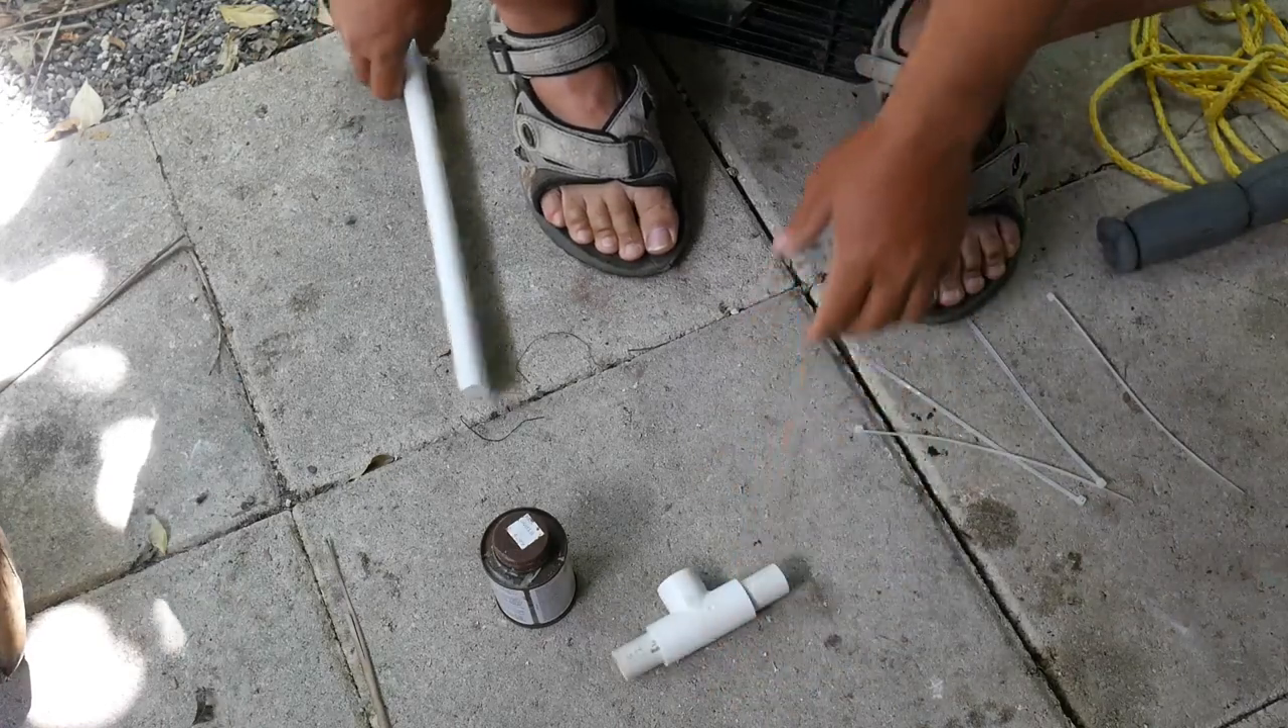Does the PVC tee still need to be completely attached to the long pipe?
Yes.